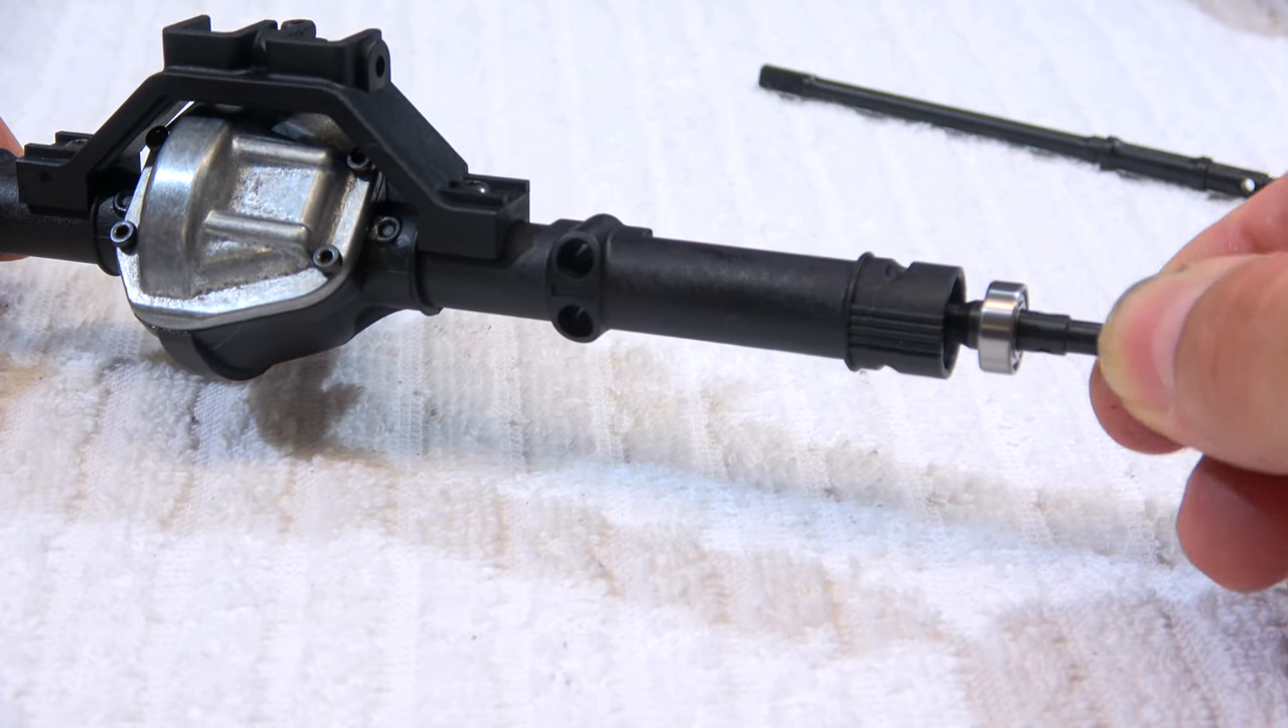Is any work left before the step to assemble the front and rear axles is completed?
Yes.